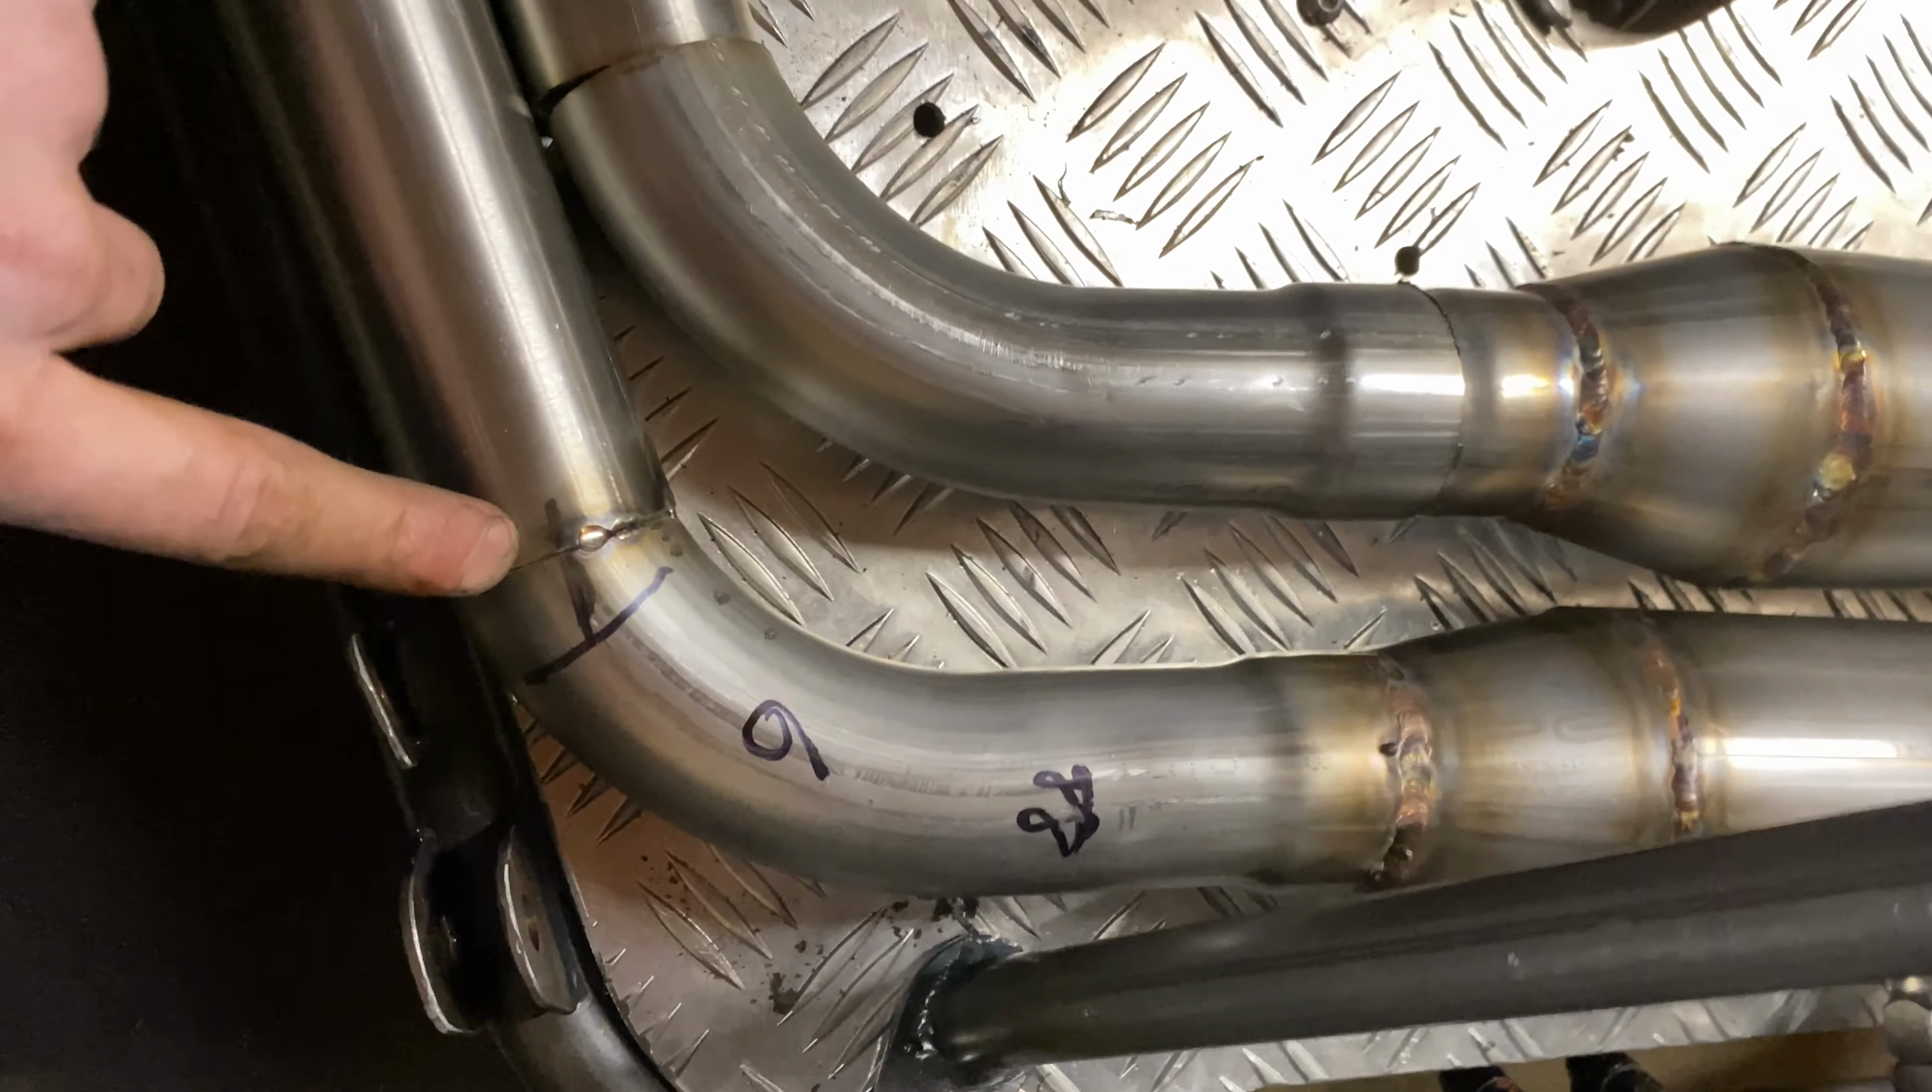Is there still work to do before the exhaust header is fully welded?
Yes.